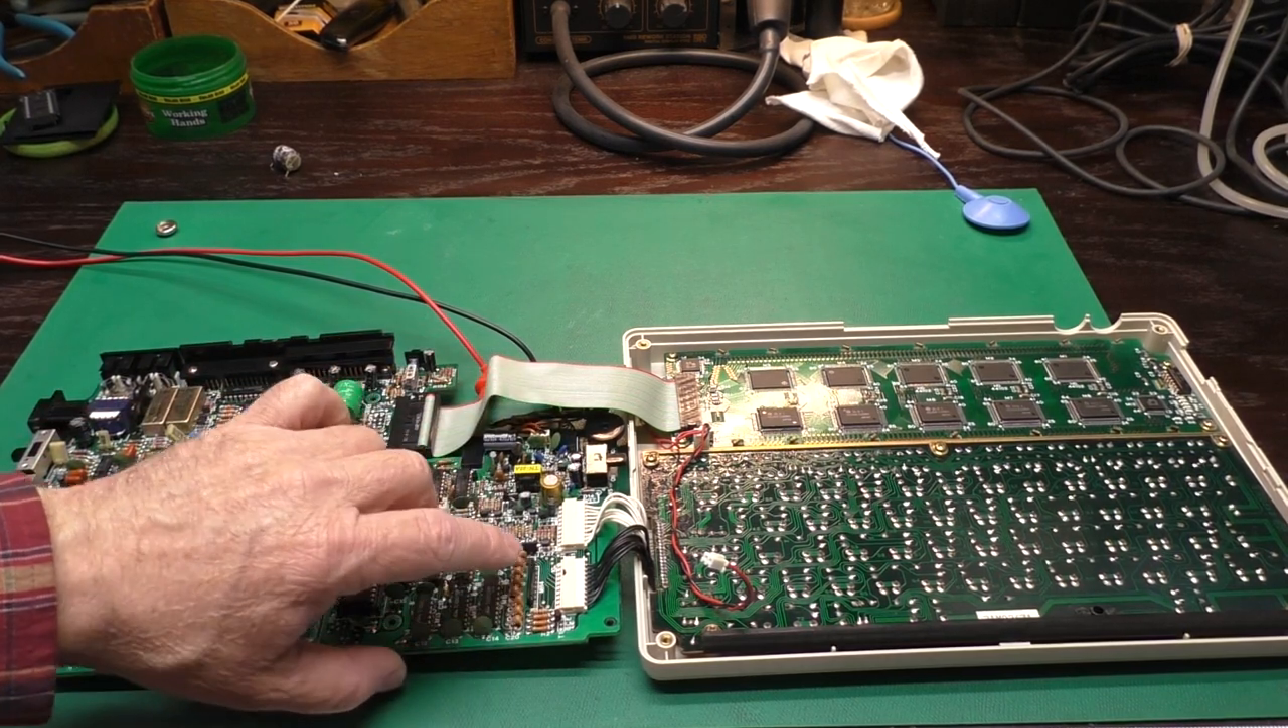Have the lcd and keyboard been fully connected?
Yes.